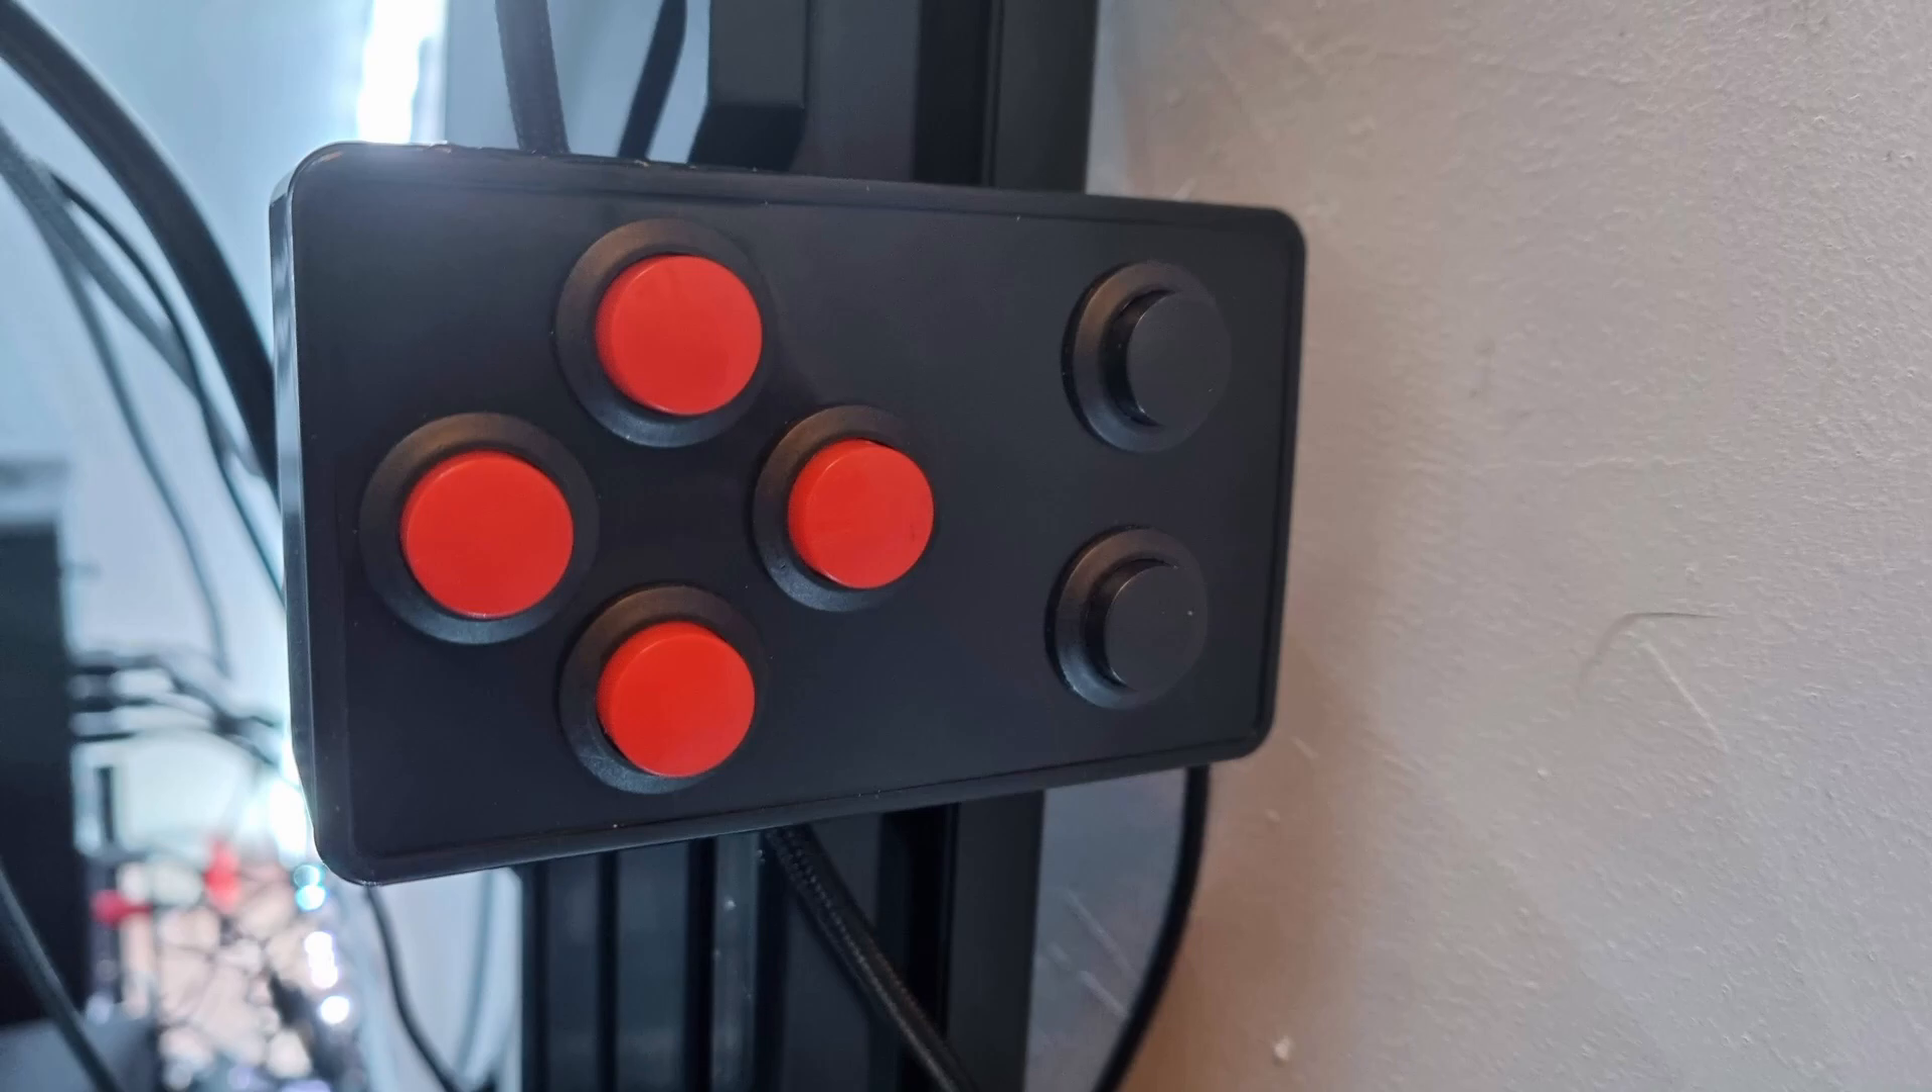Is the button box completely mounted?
Yes.